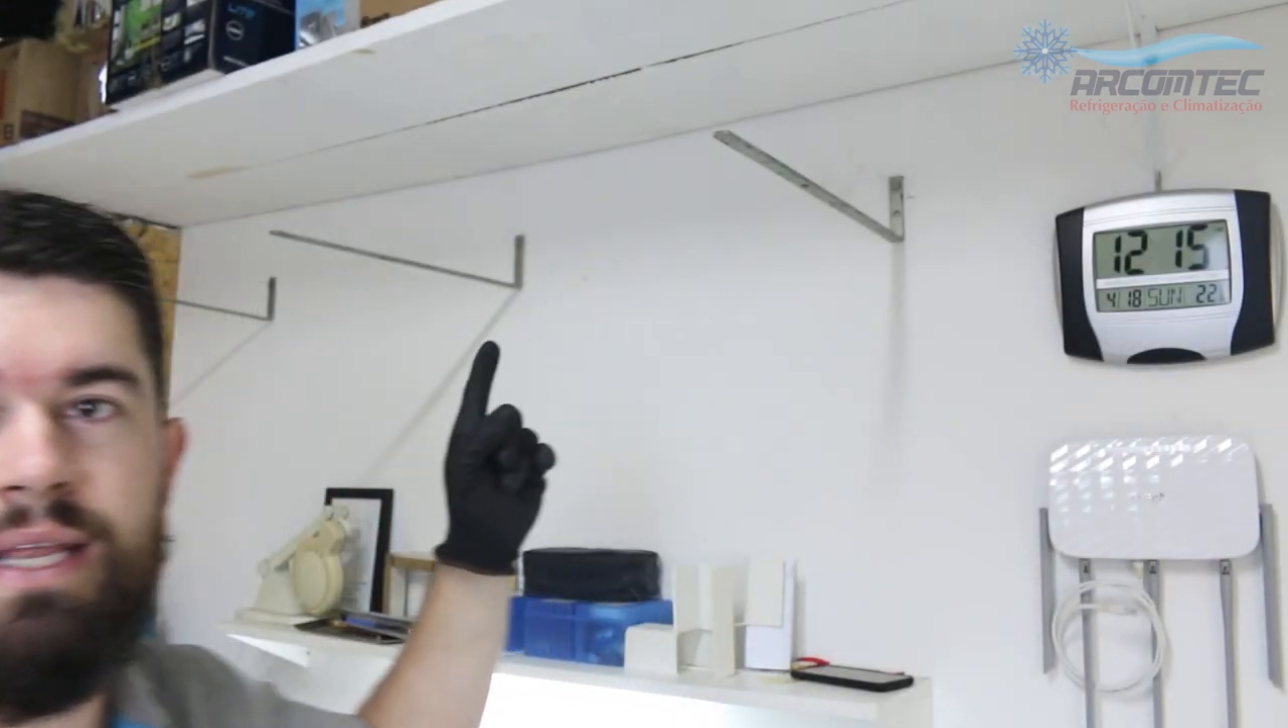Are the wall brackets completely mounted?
Yes.